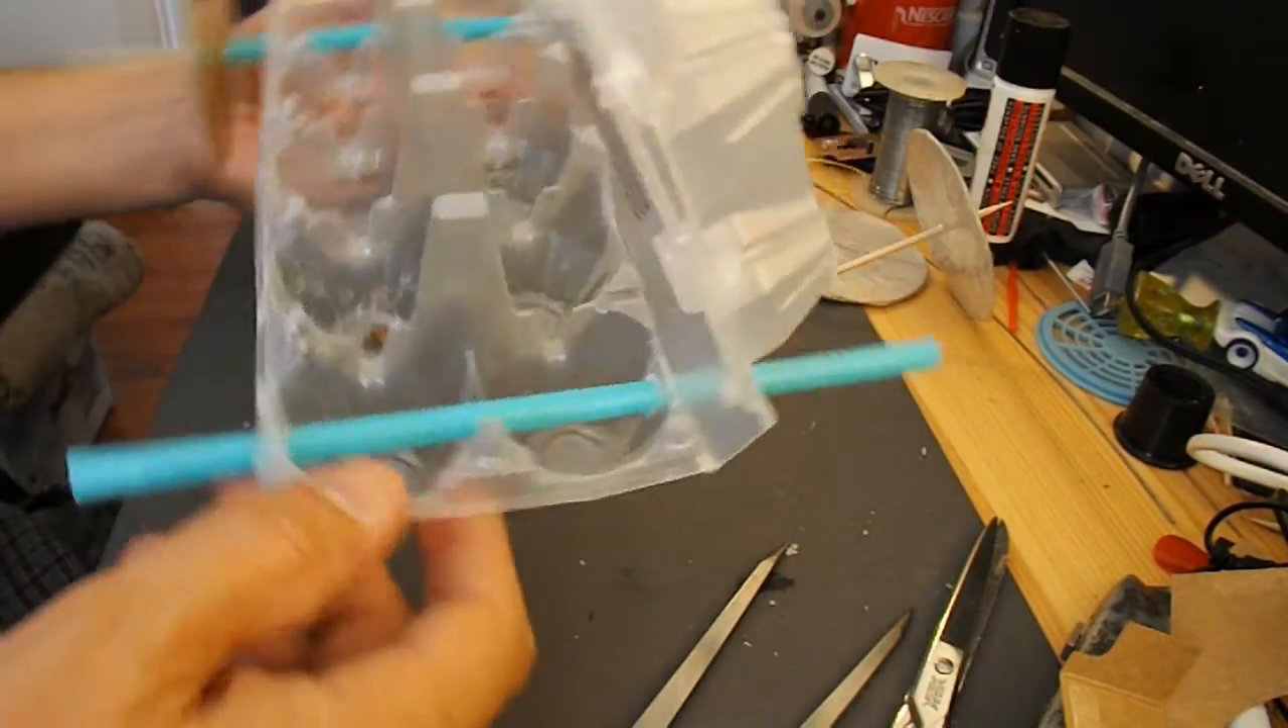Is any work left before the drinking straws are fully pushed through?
No.